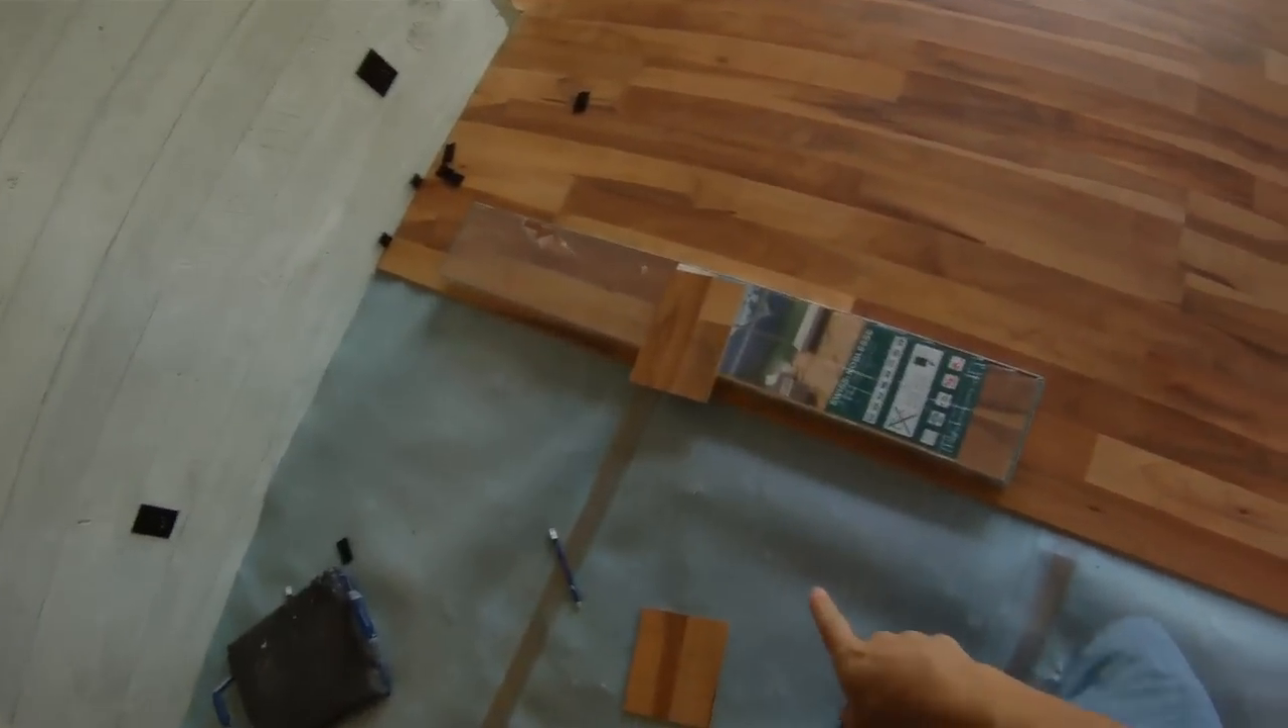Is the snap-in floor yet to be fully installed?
Yes.